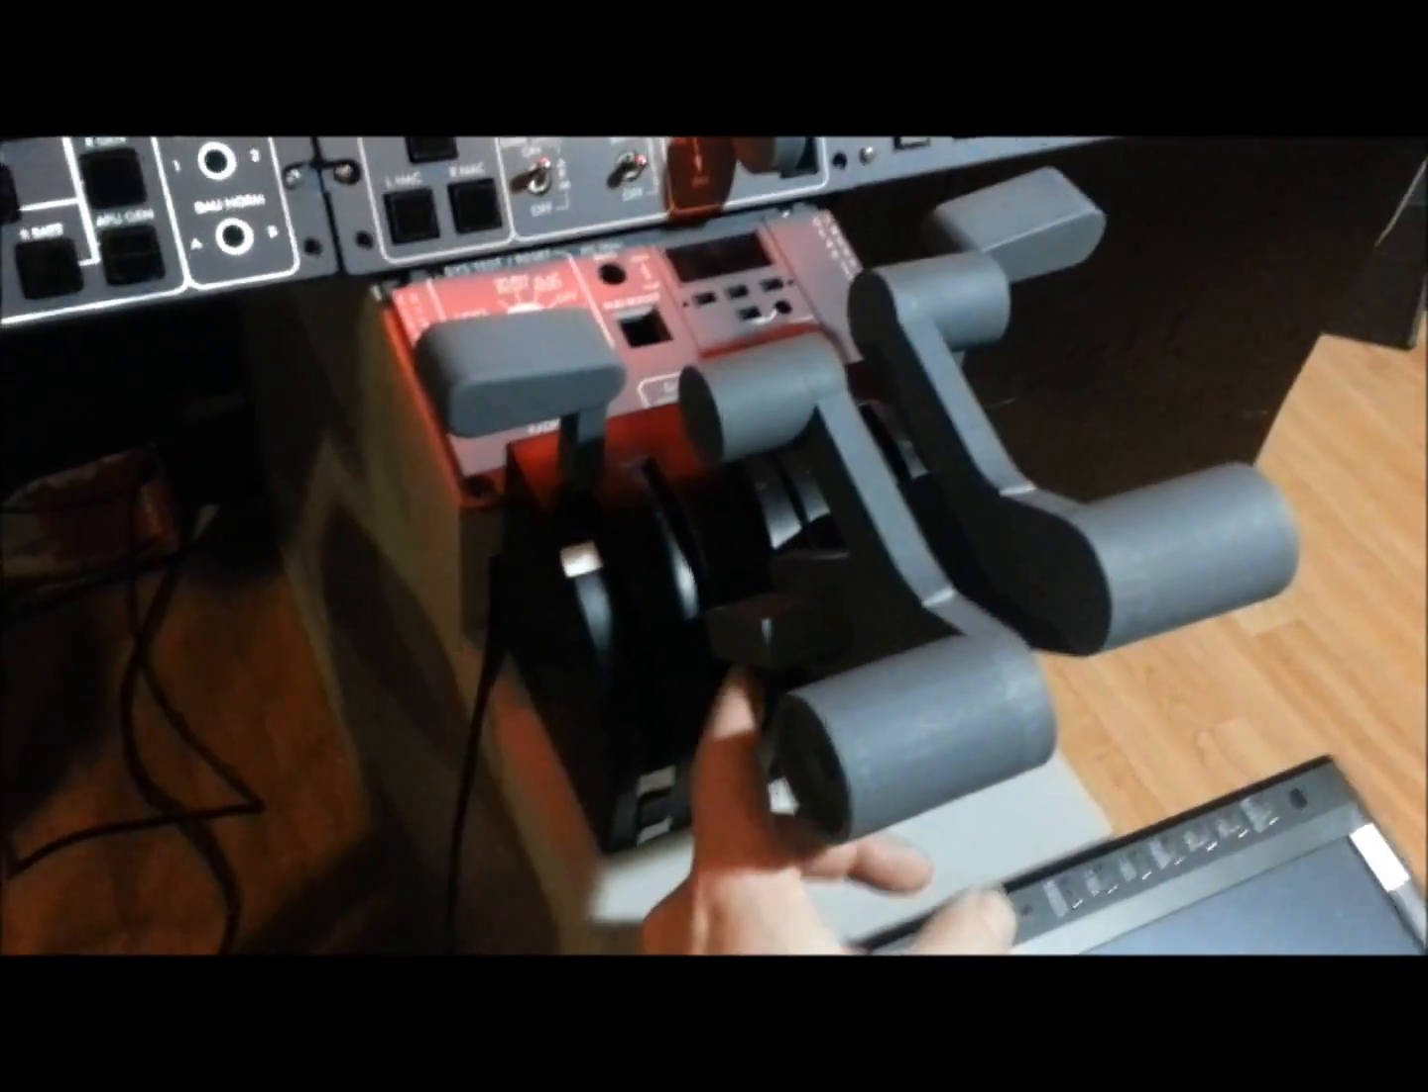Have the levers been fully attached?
Yes.